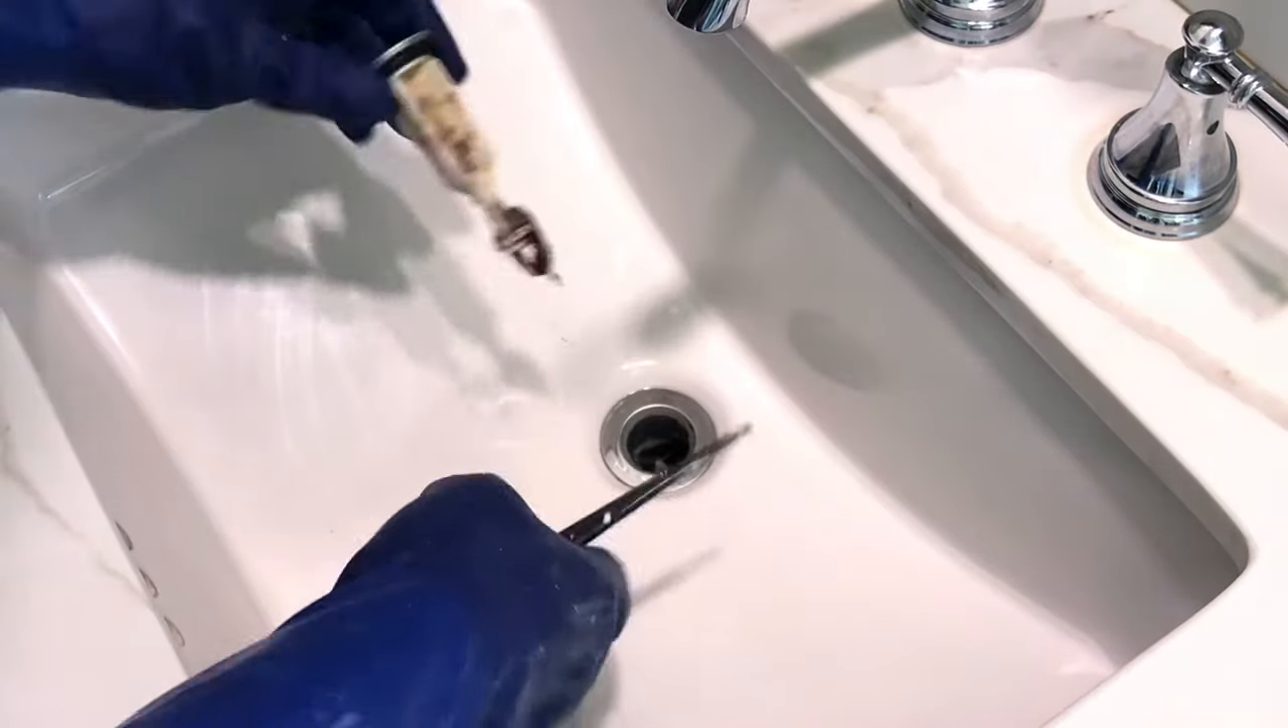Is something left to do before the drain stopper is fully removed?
No.